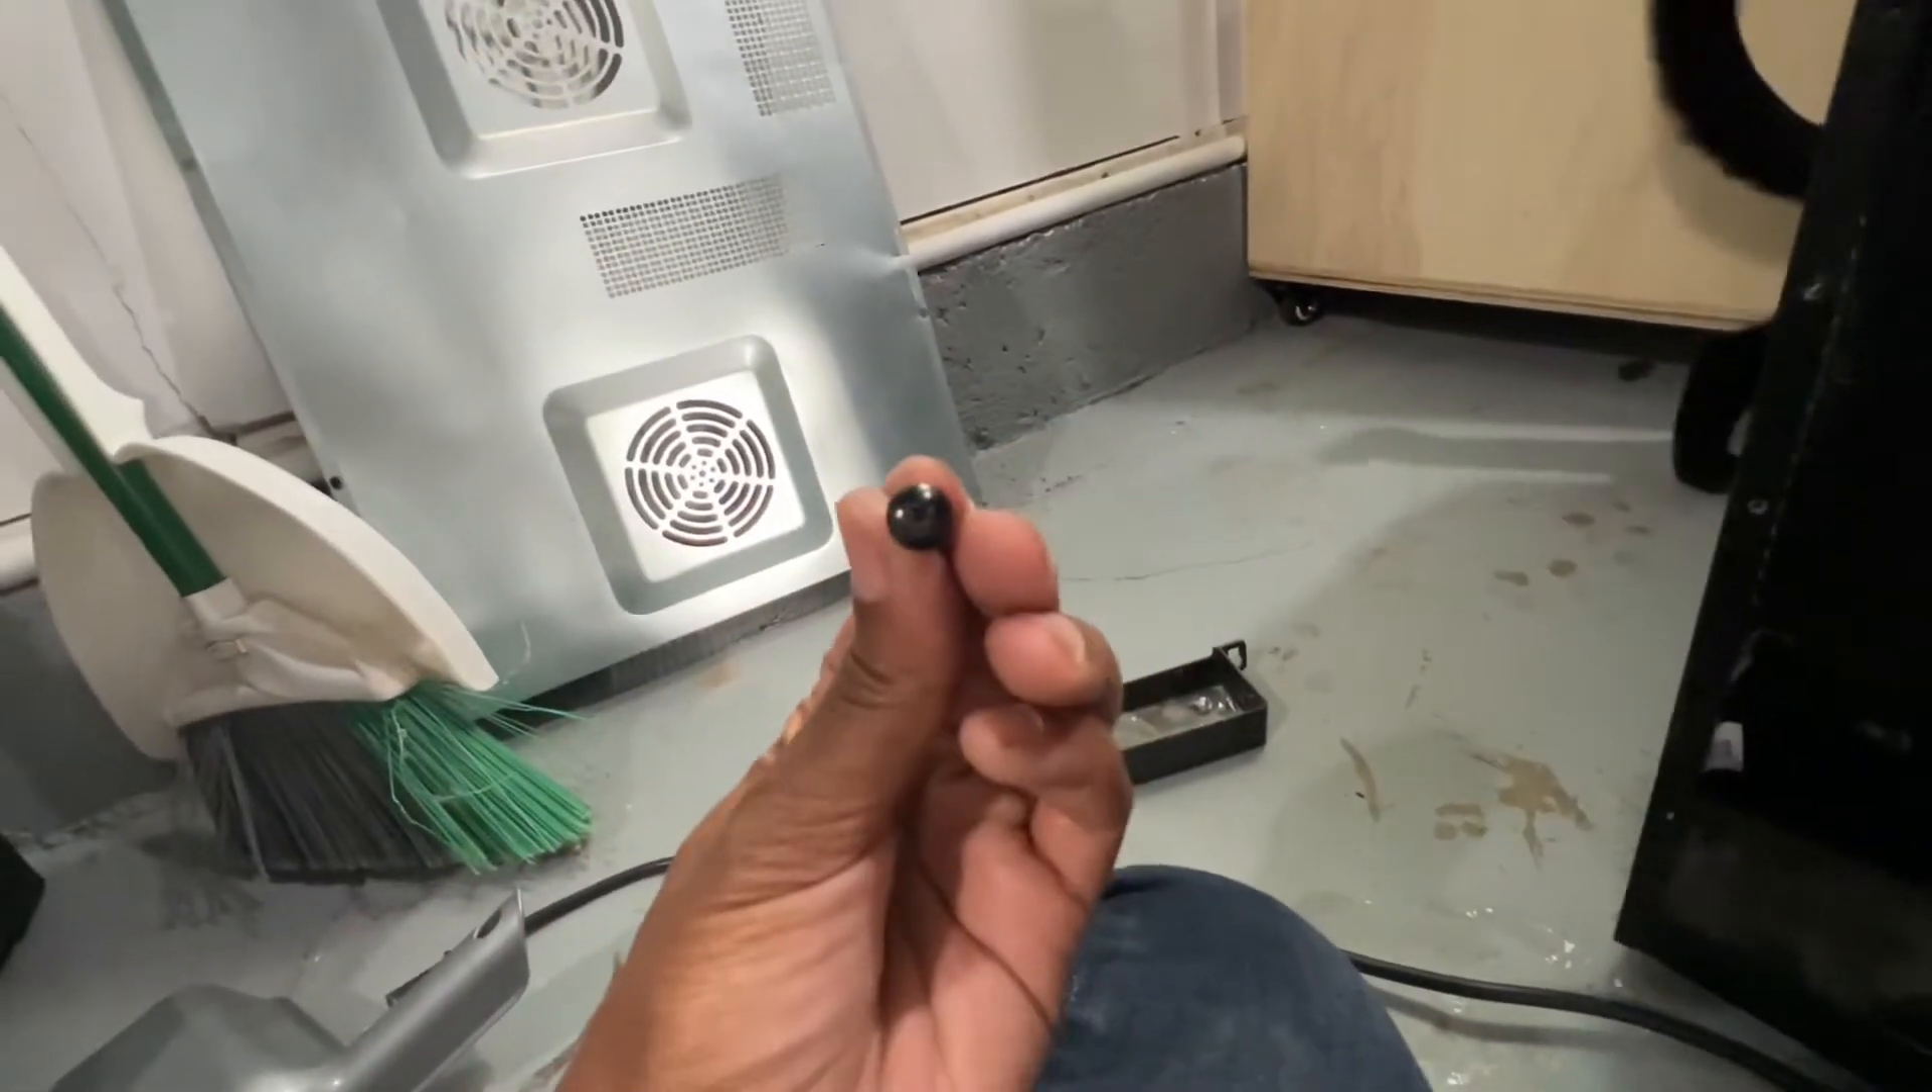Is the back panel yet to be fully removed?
No.